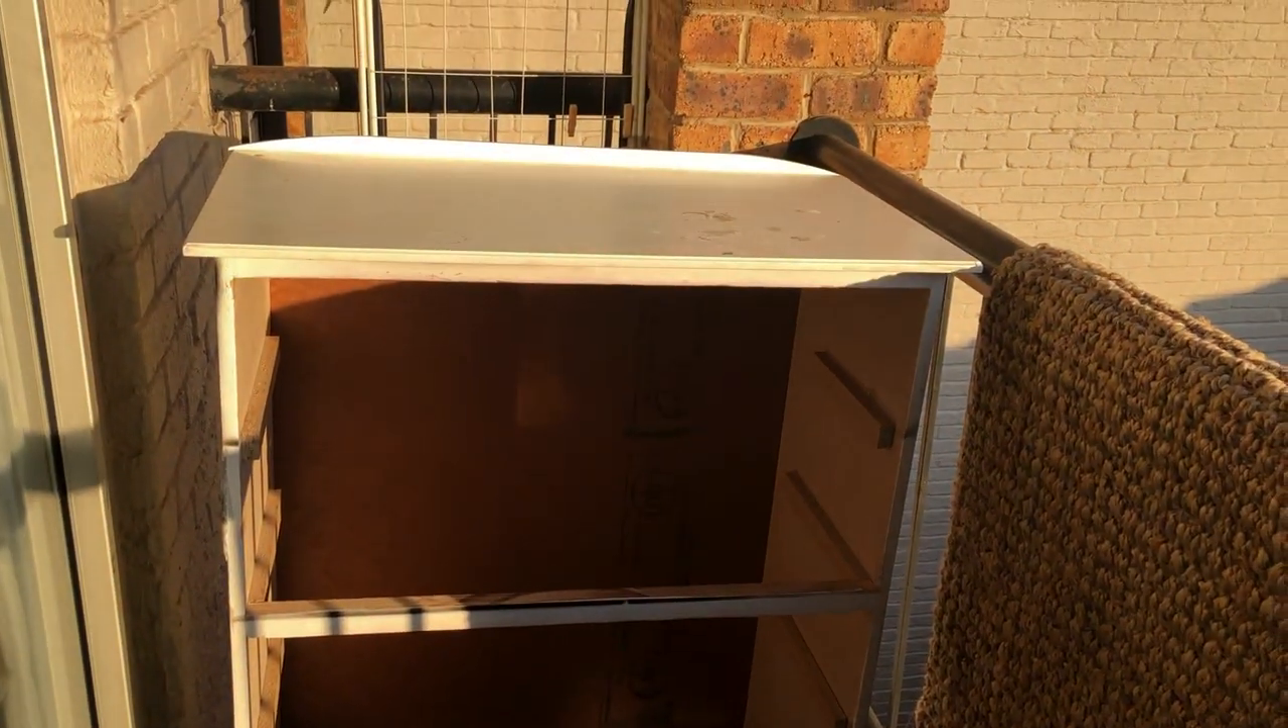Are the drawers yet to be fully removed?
No.